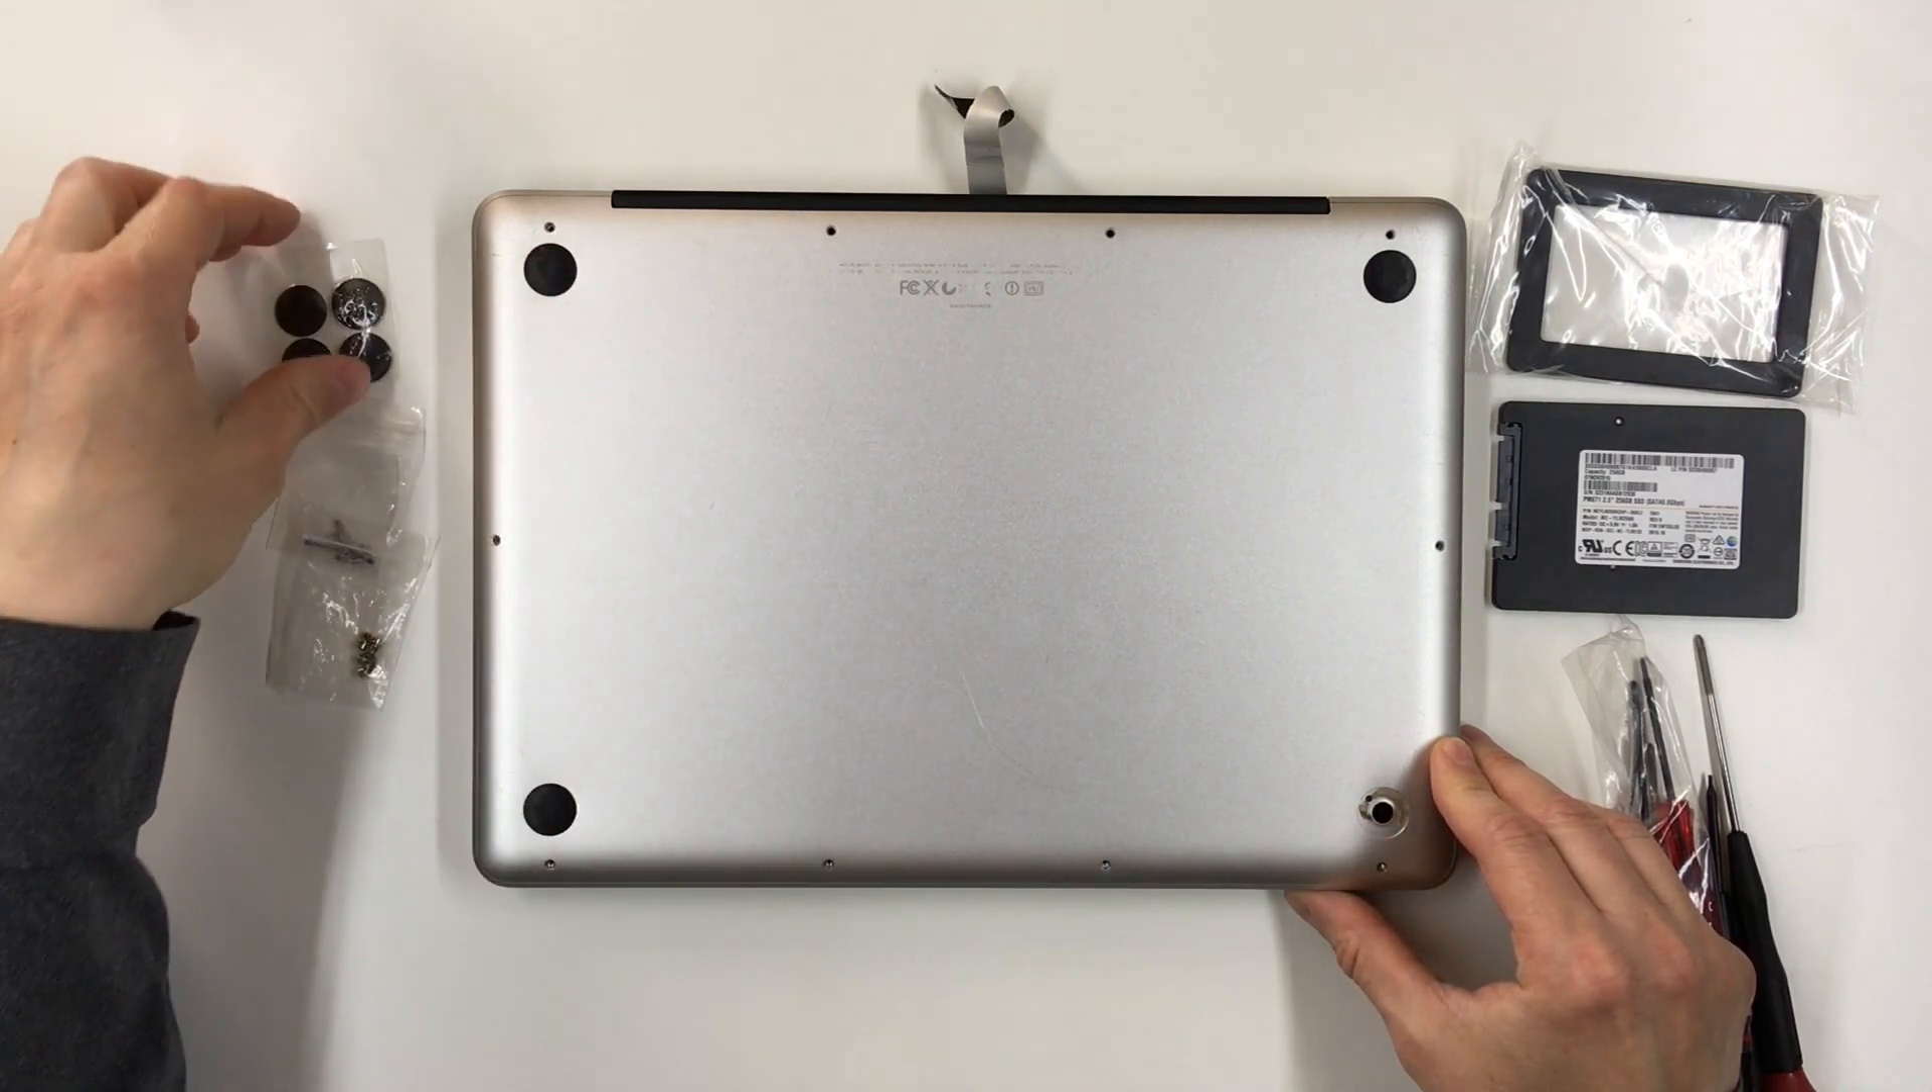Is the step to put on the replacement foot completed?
No.